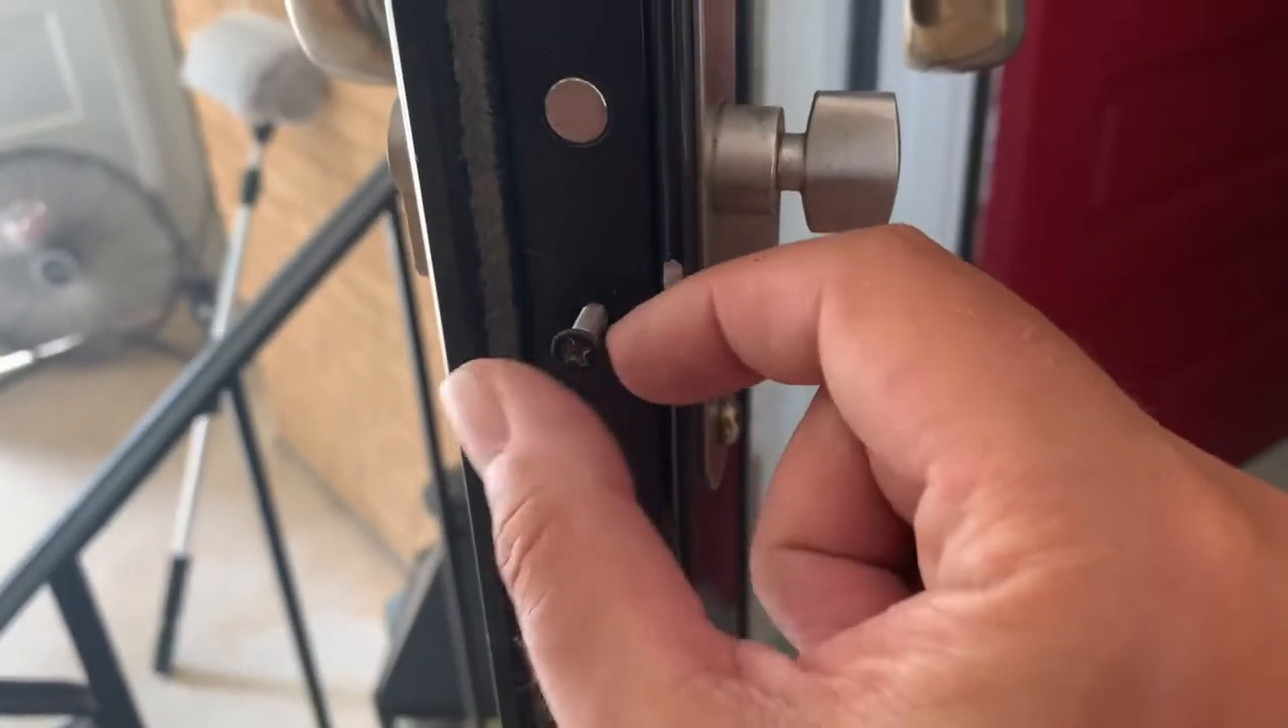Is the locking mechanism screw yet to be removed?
Yes.